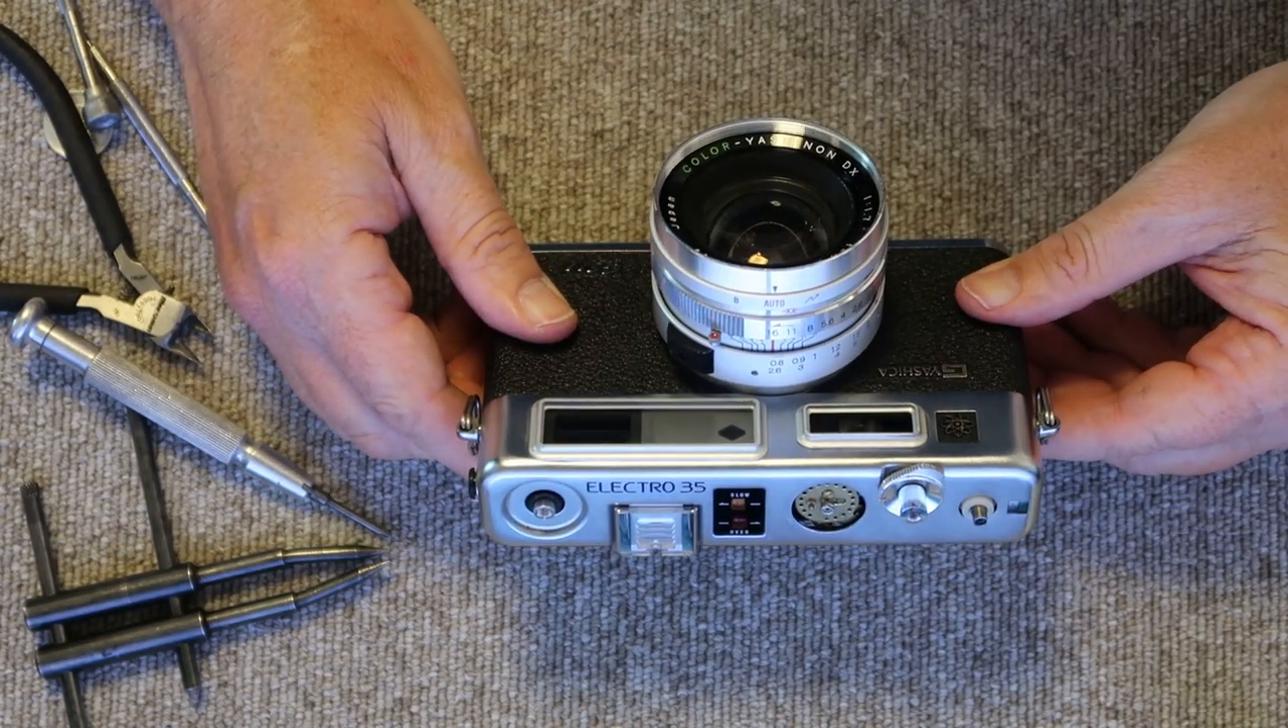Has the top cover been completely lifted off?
No.